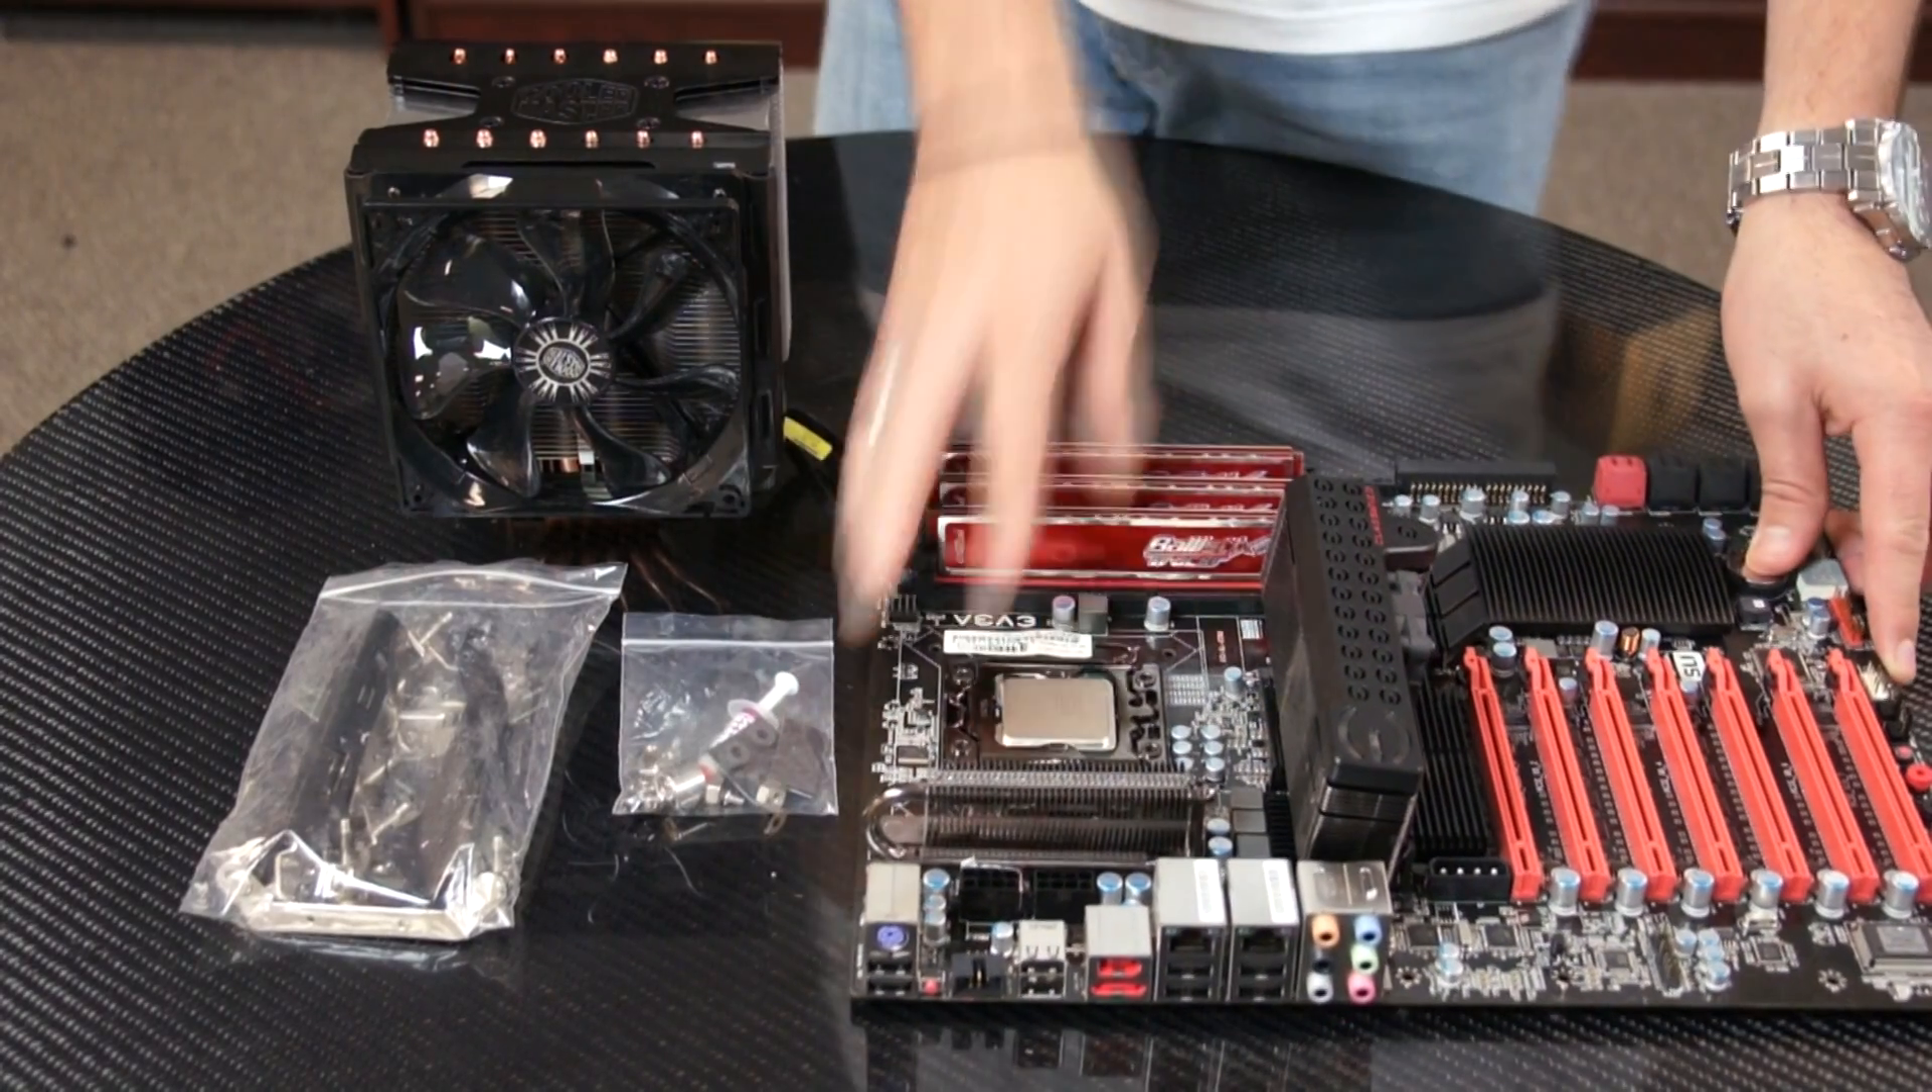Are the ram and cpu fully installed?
Yes.